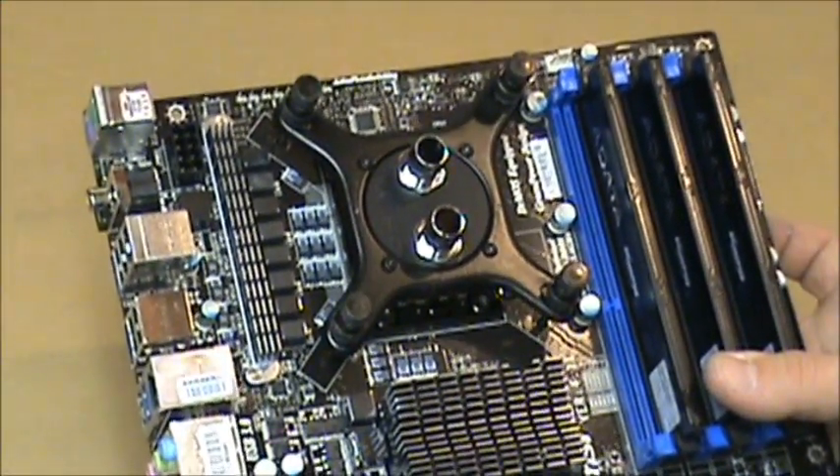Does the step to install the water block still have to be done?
No.